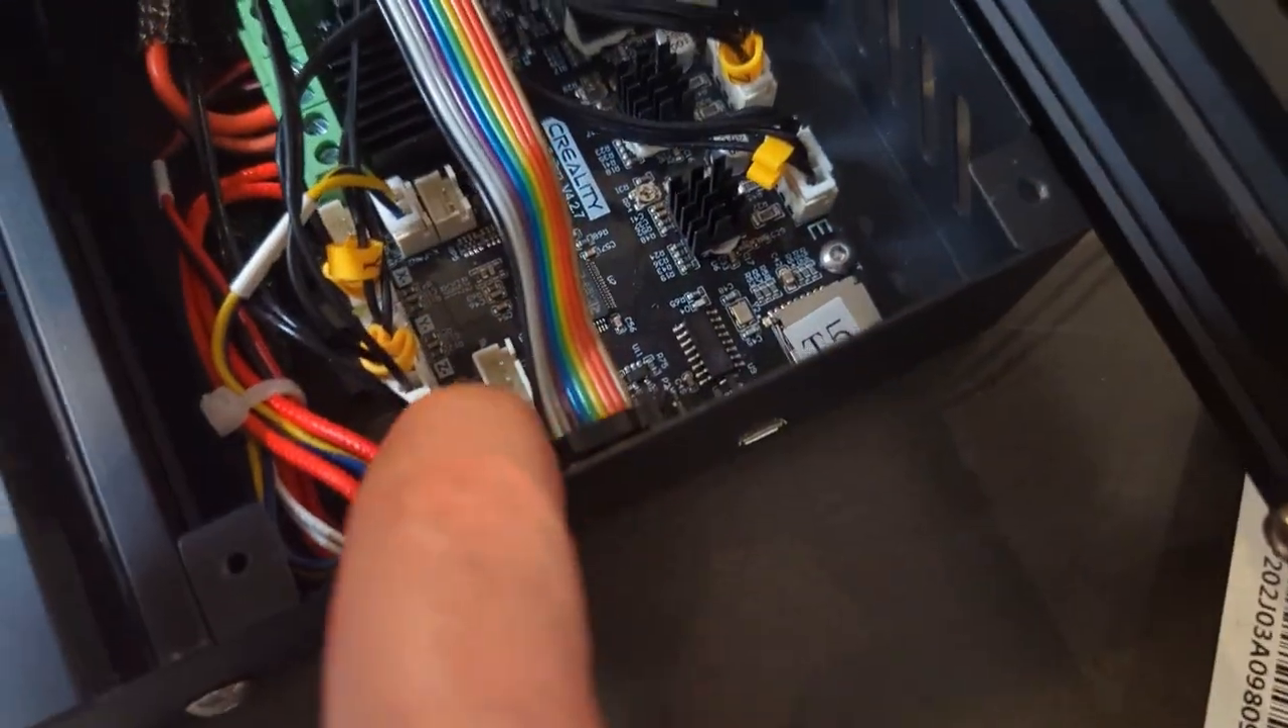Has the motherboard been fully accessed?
Yes.